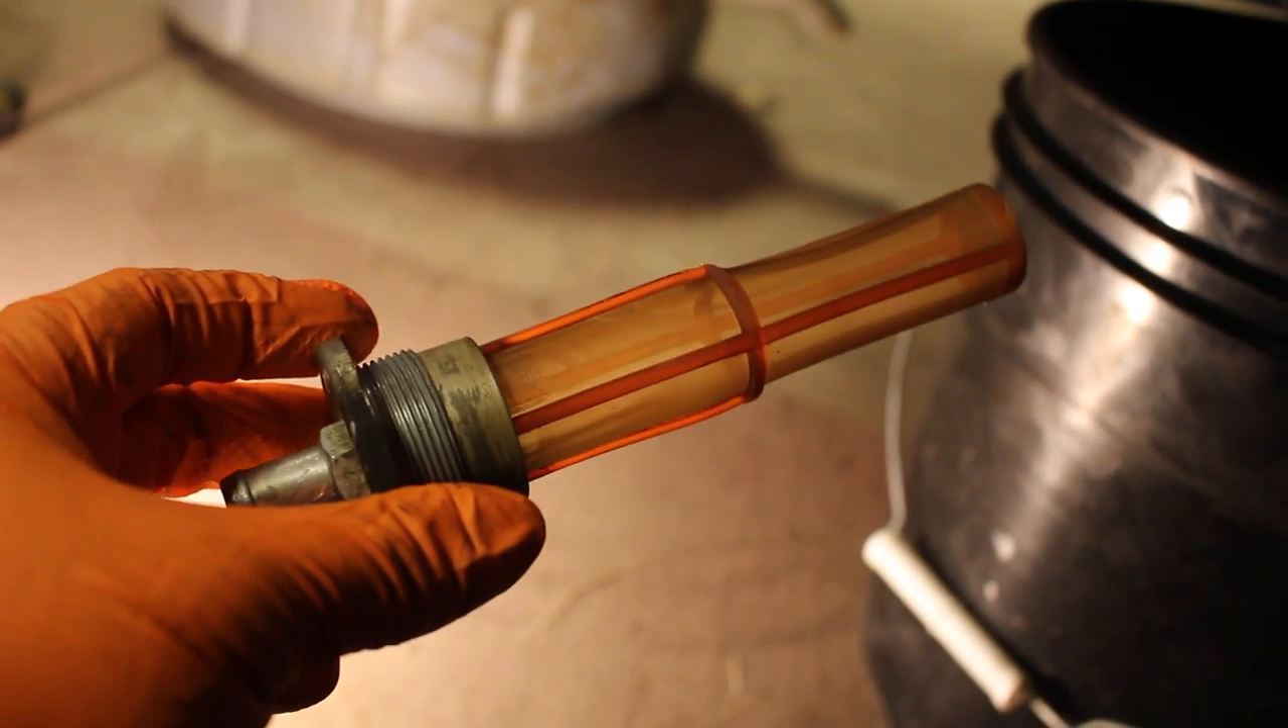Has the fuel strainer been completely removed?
Yes.